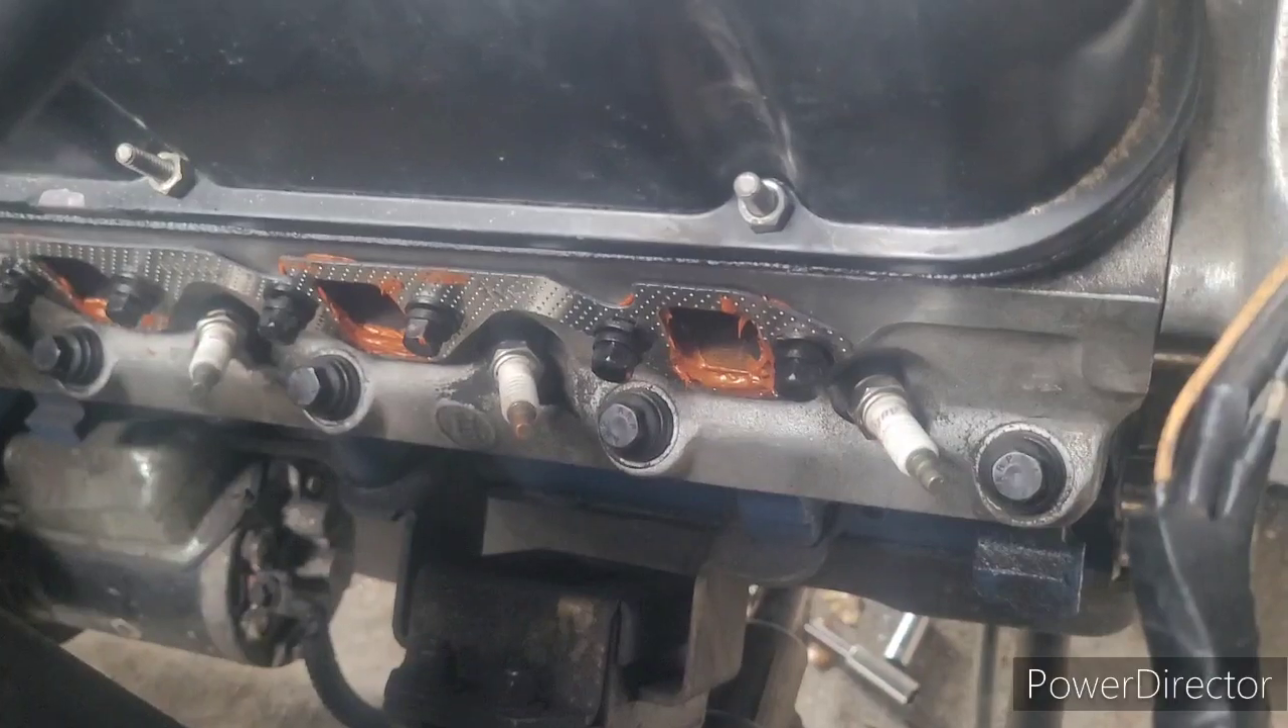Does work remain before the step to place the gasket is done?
No.